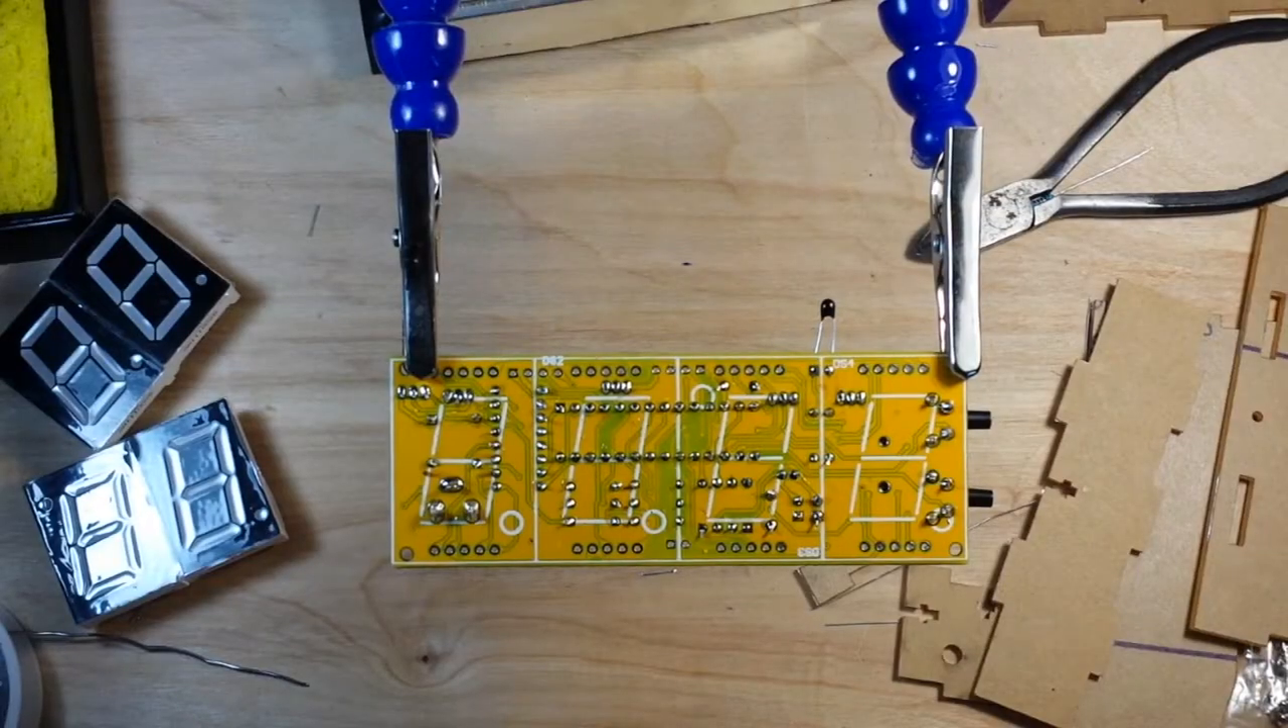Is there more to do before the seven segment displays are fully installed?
Yes.